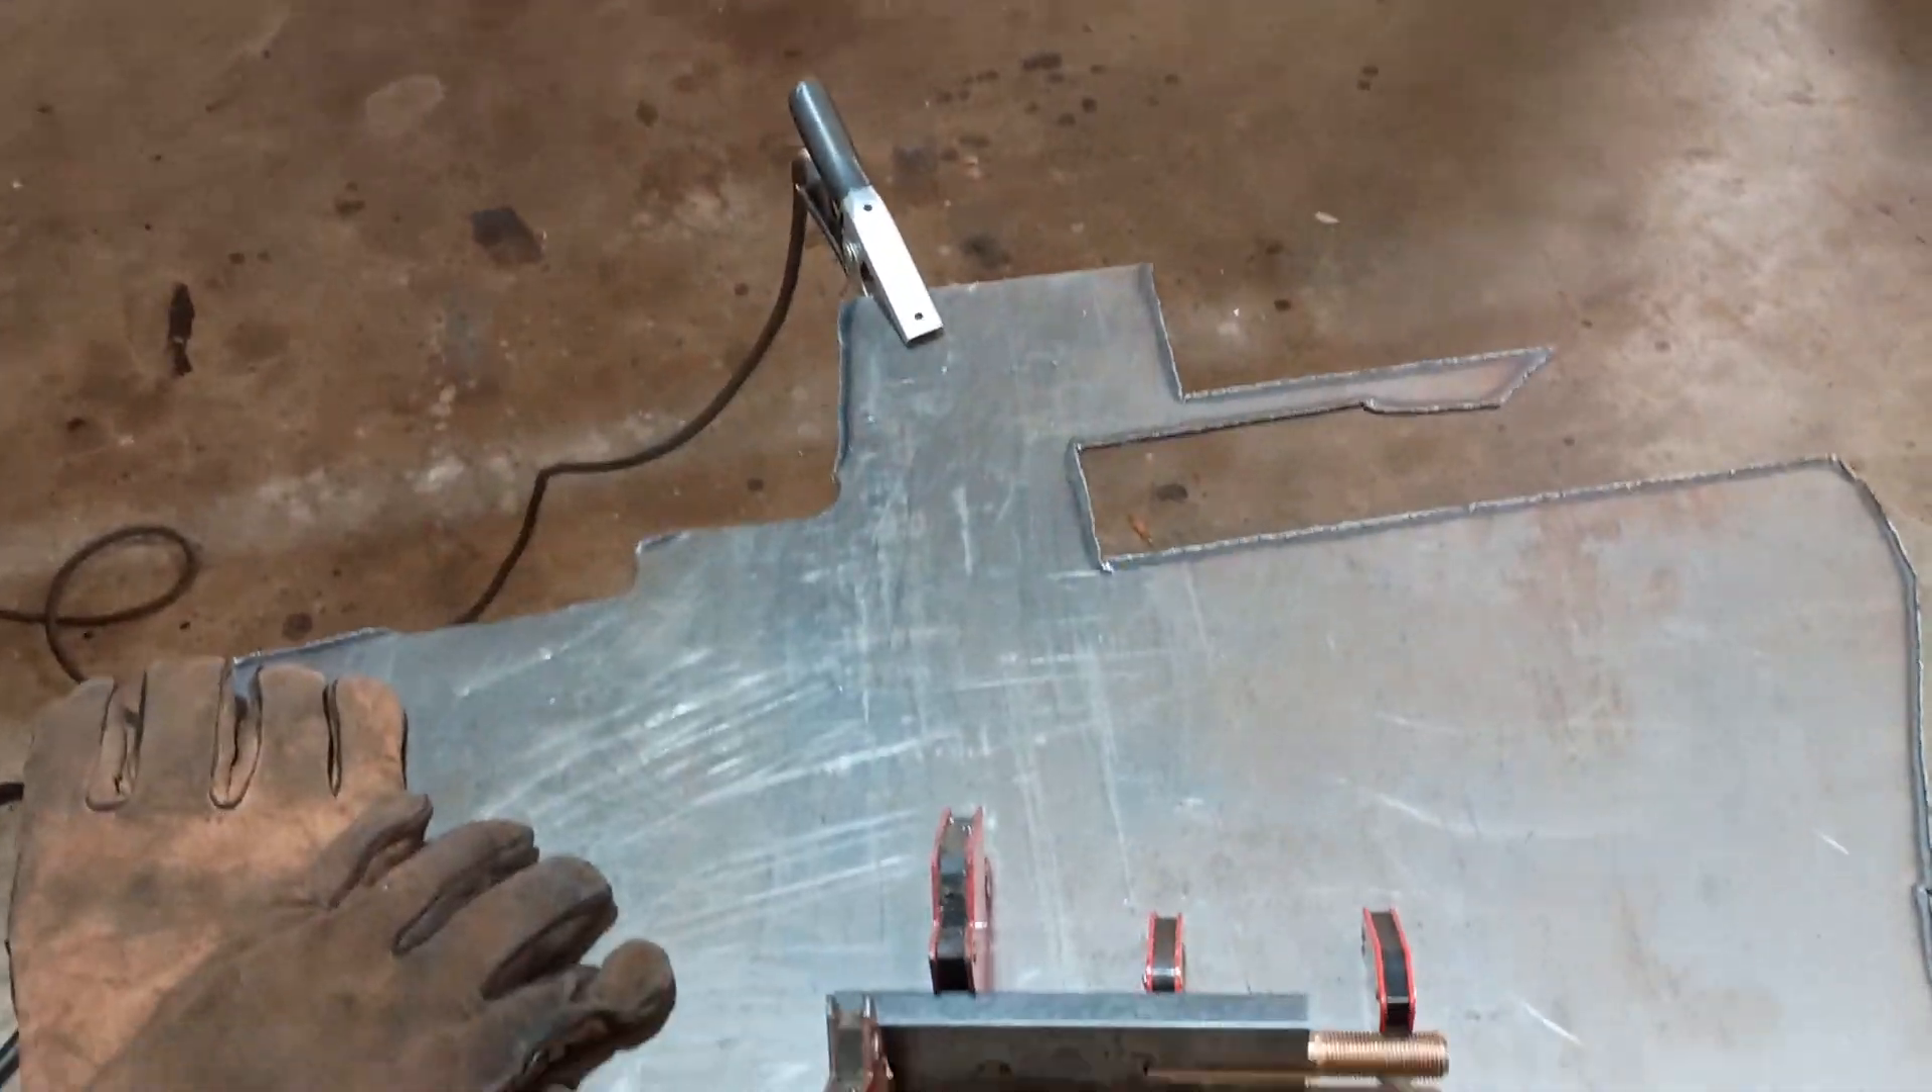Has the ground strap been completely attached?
Yes.